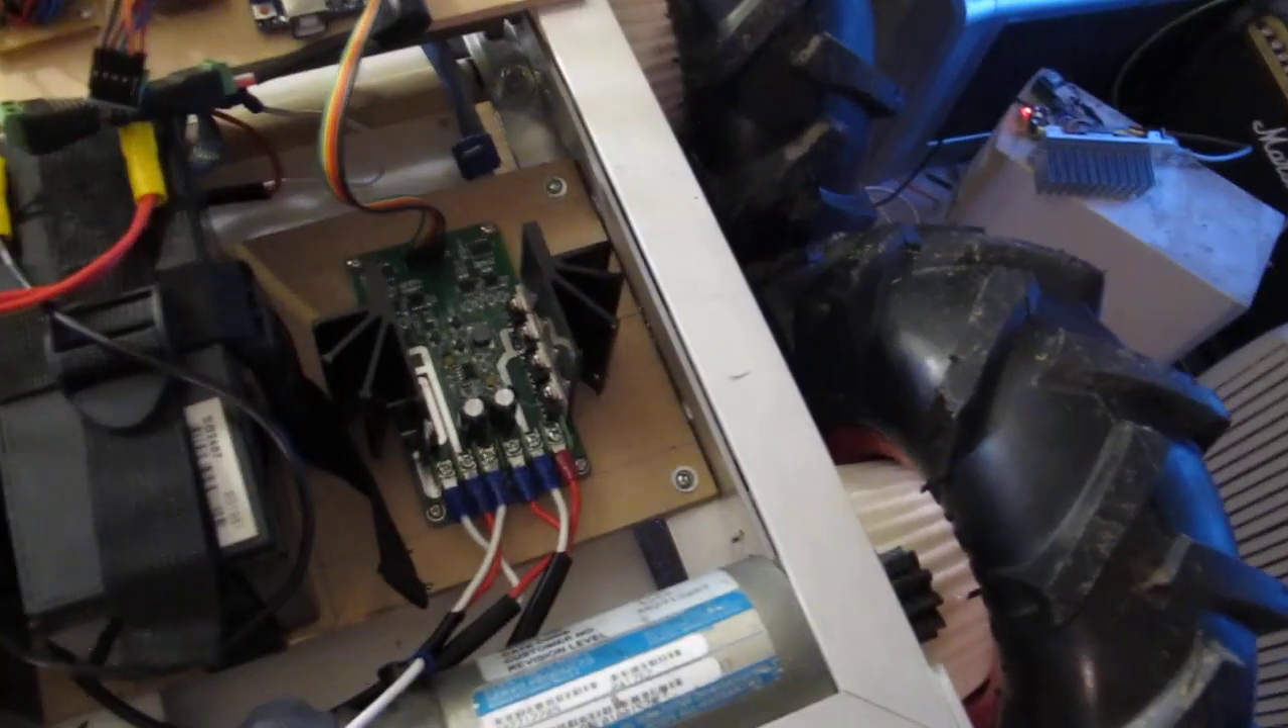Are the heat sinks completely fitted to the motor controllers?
Yes.